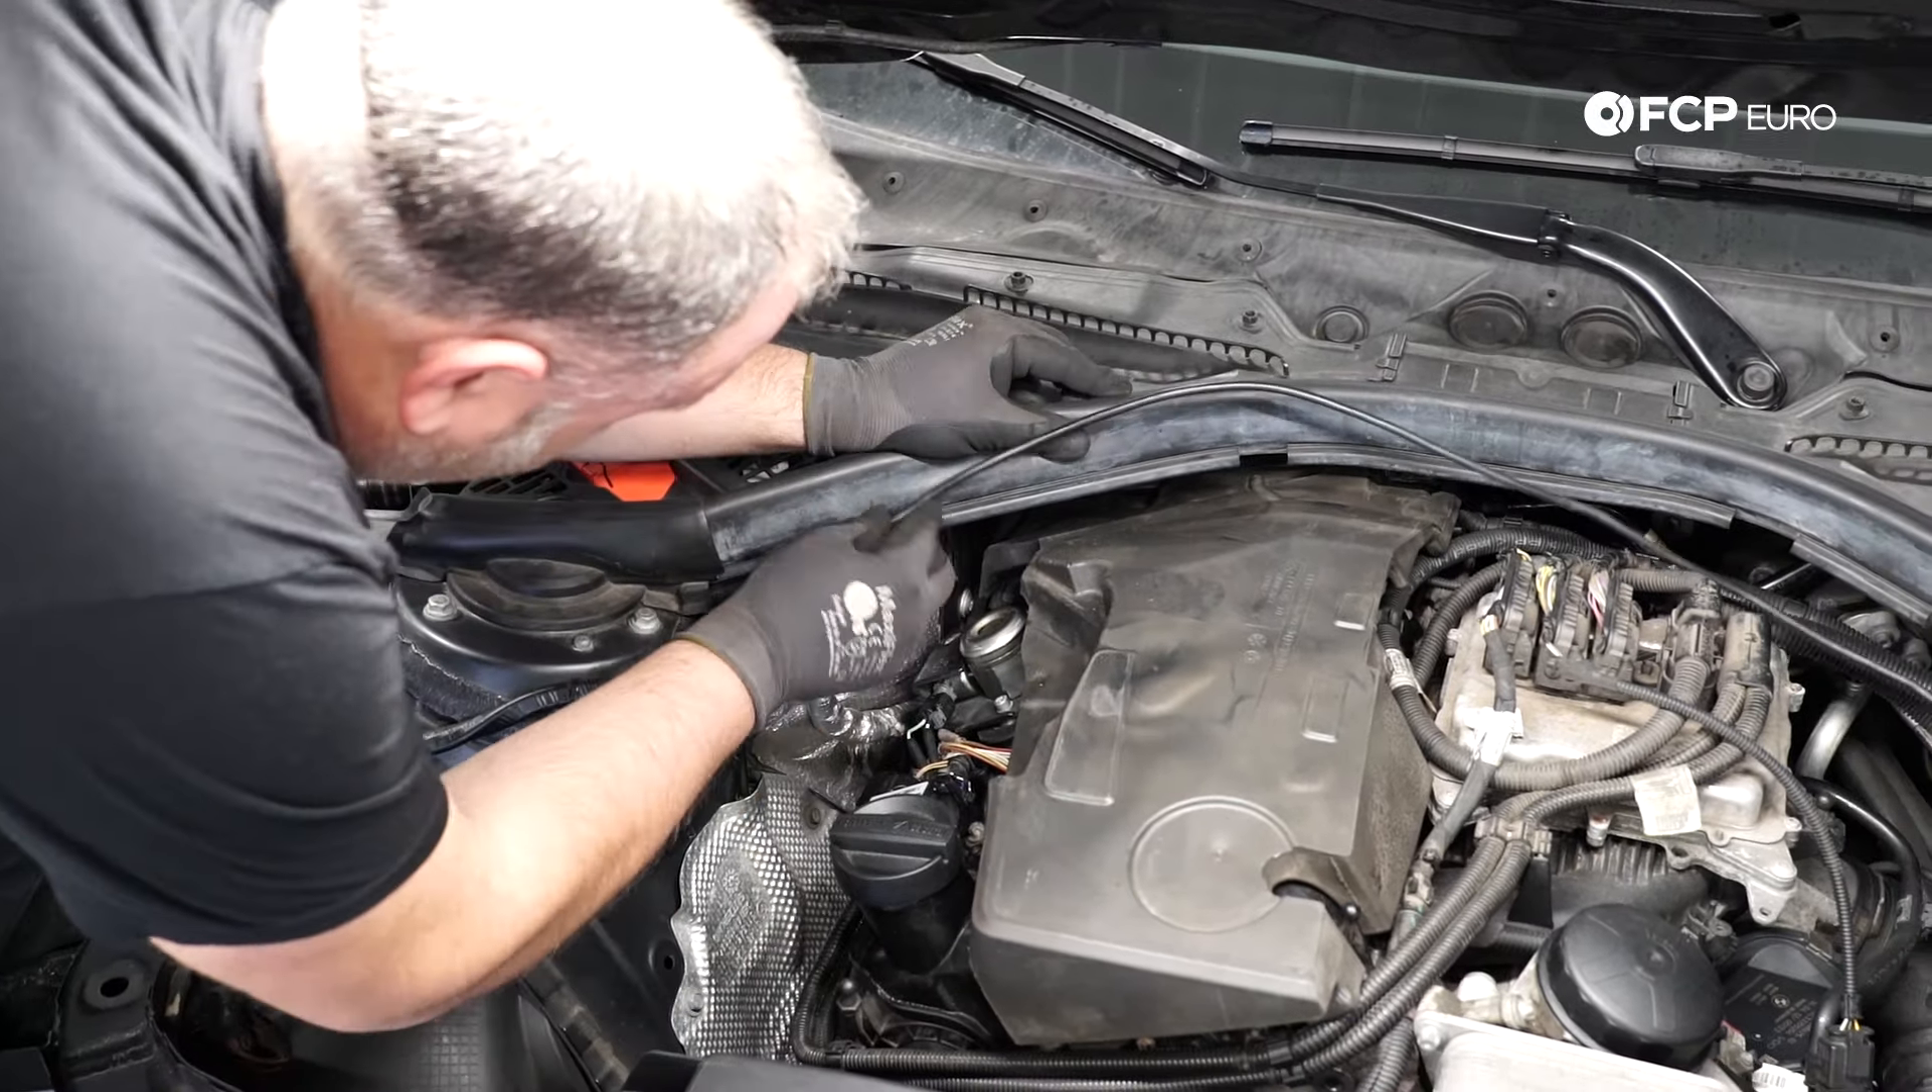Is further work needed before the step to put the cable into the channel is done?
Yes.